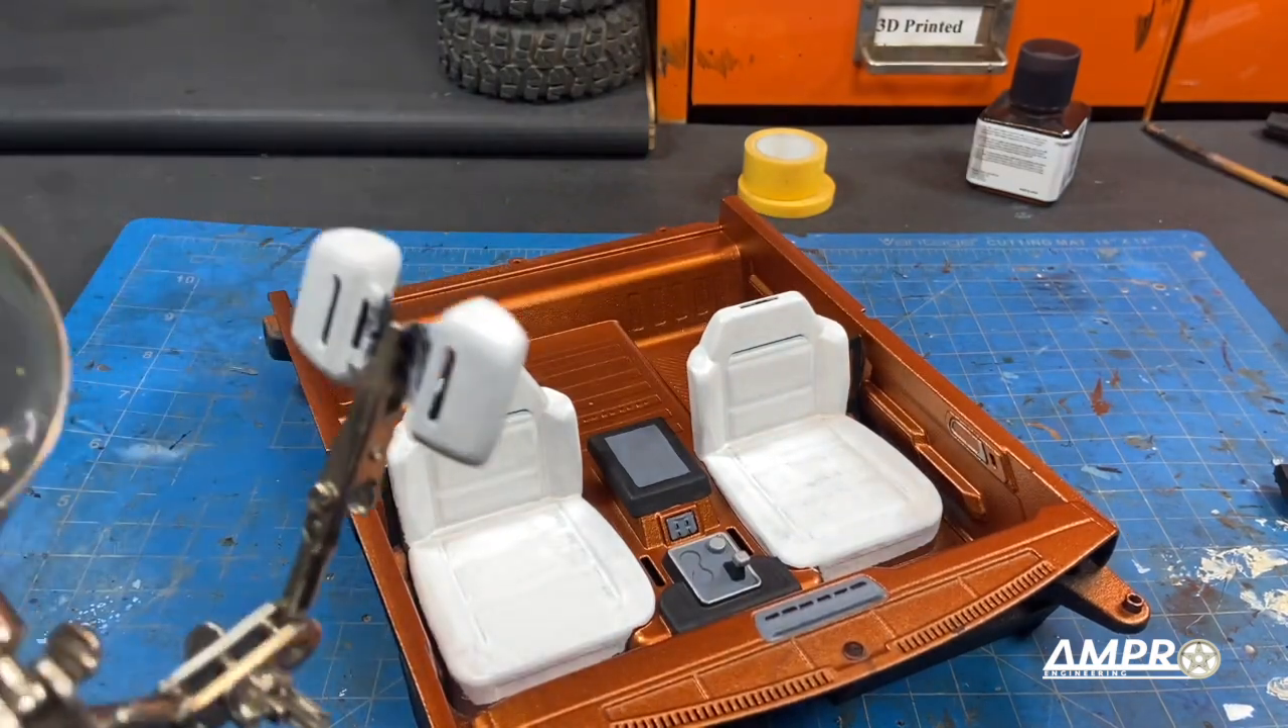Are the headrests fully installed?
No.